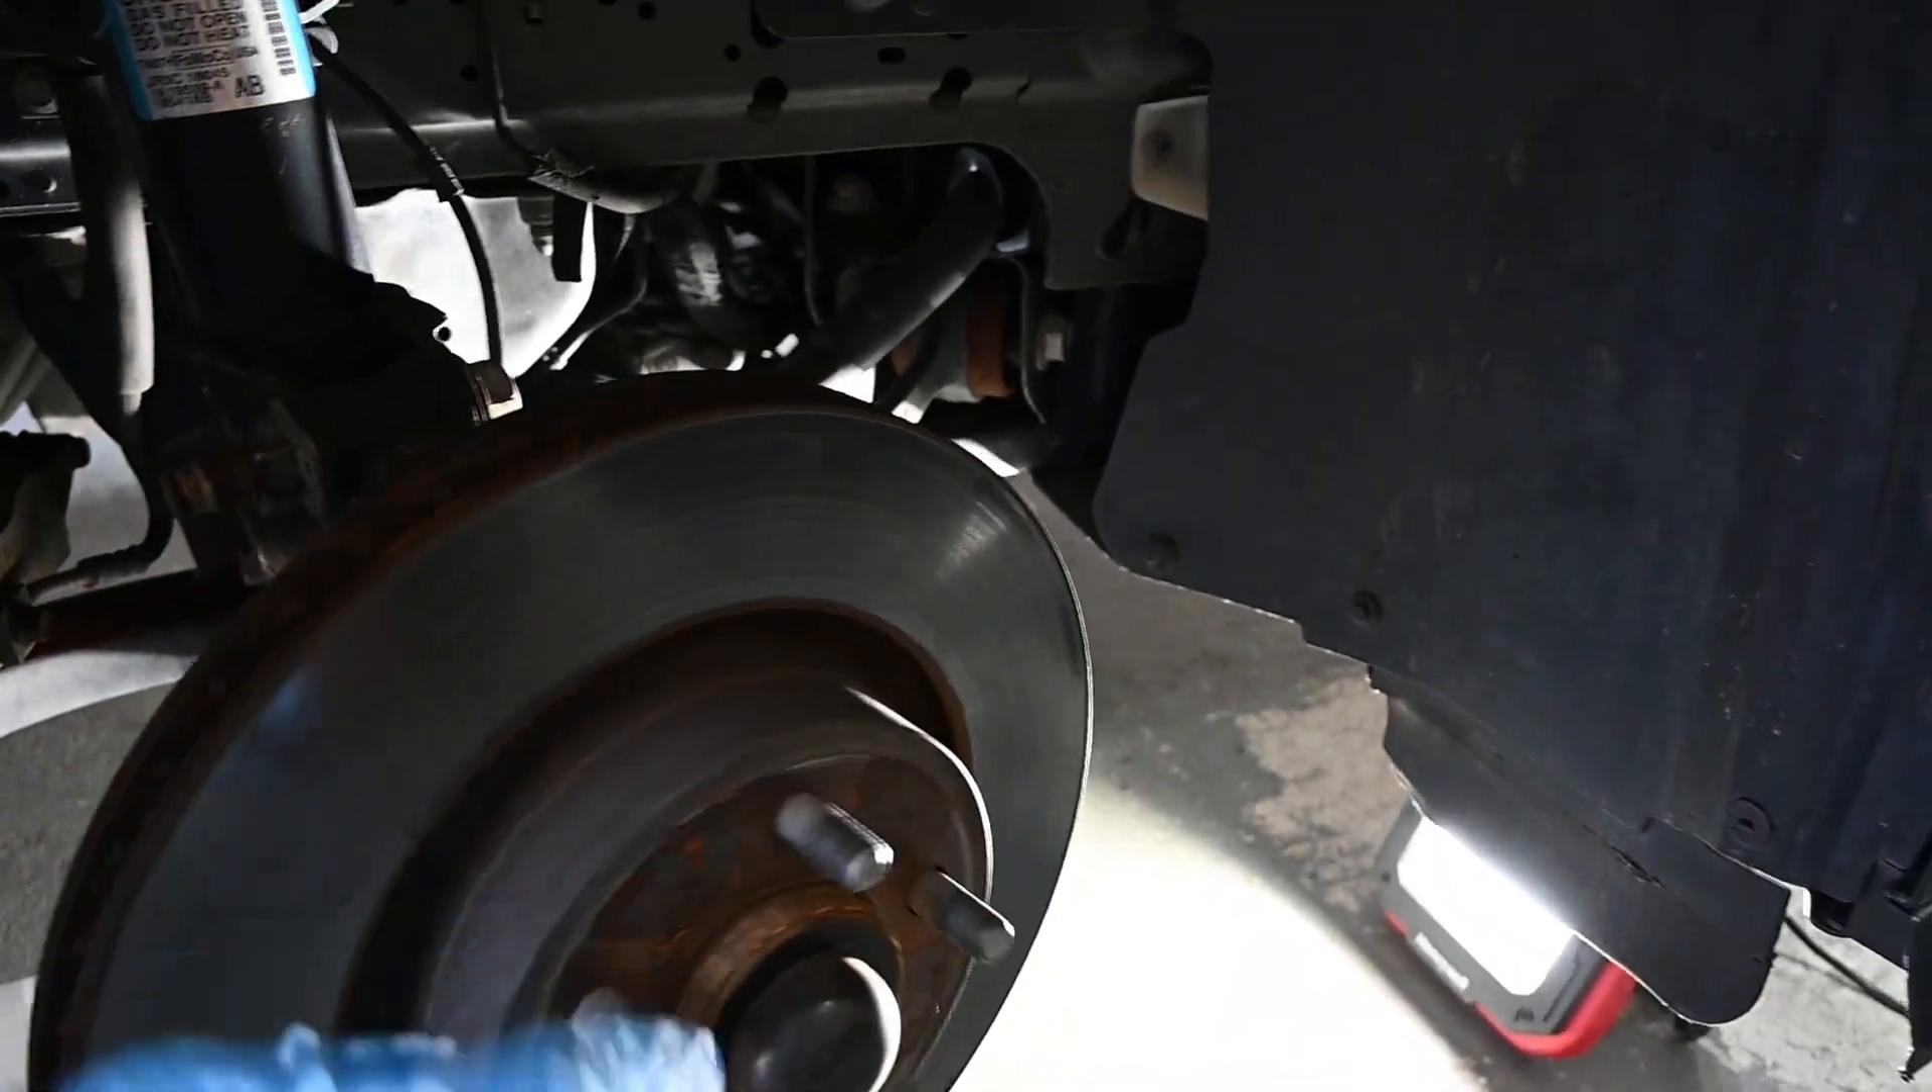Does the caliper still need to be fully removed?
No.